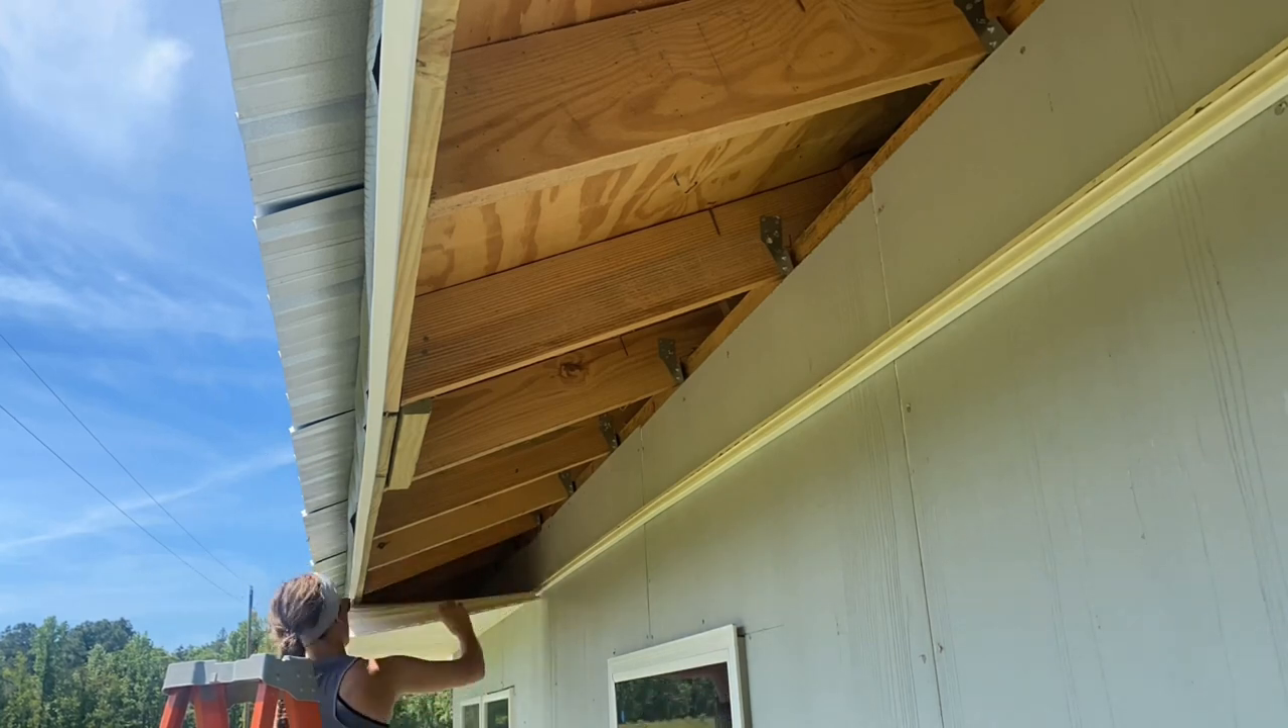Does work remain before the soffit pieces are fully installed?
Yes.